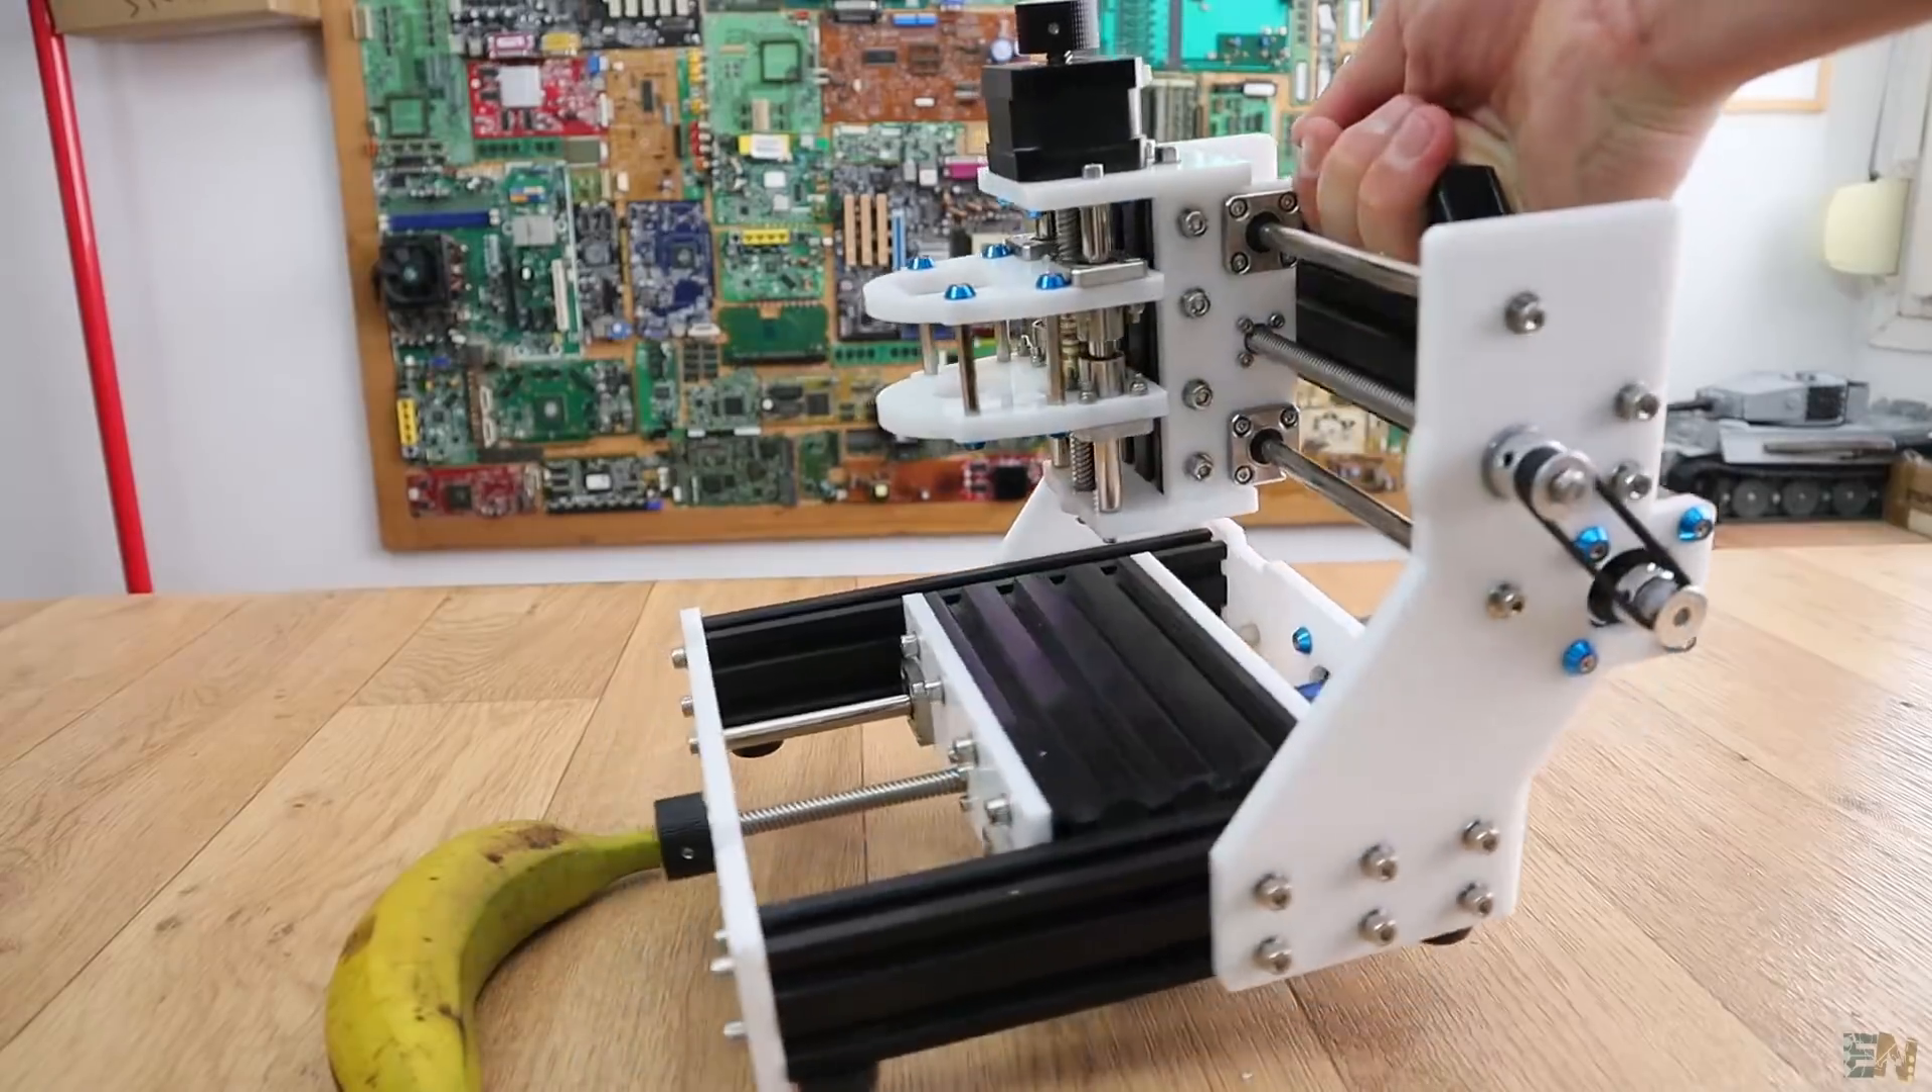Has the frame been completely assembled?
Yes.